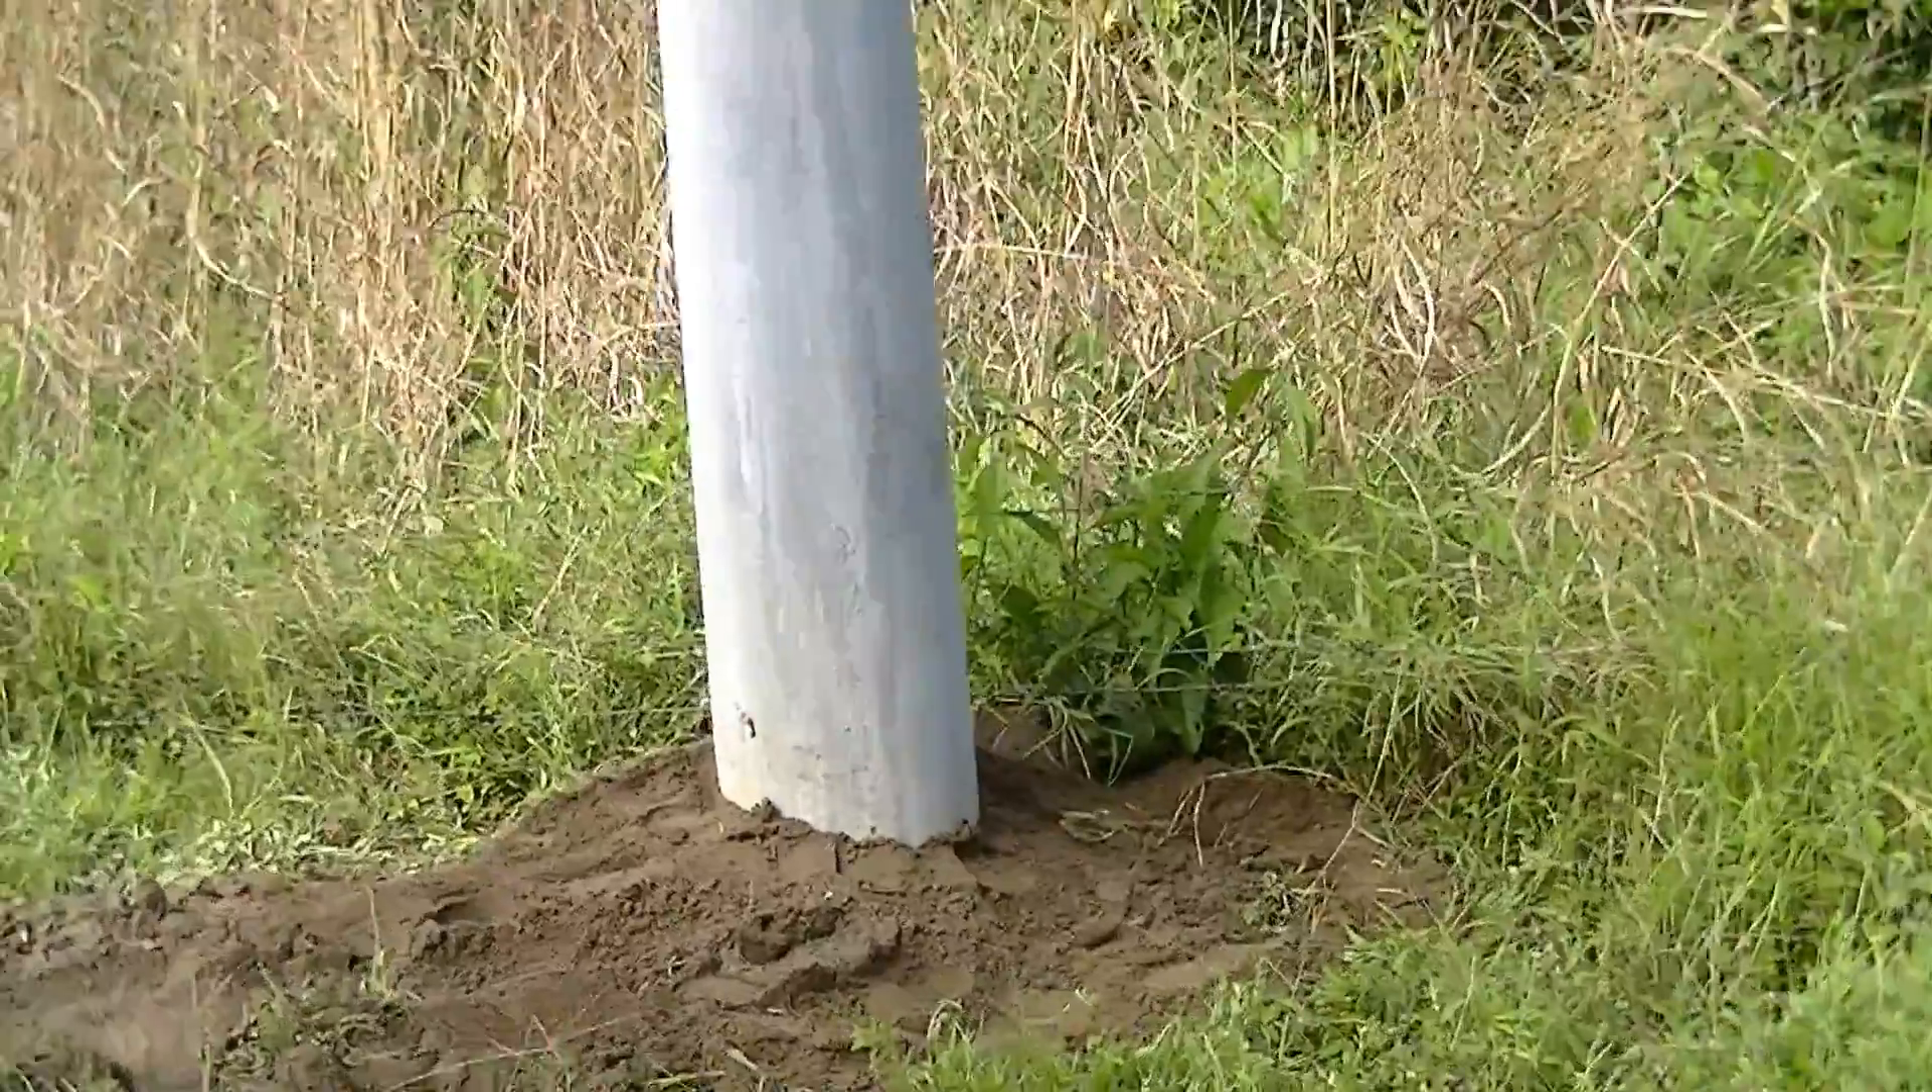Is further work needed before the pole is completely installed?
No.